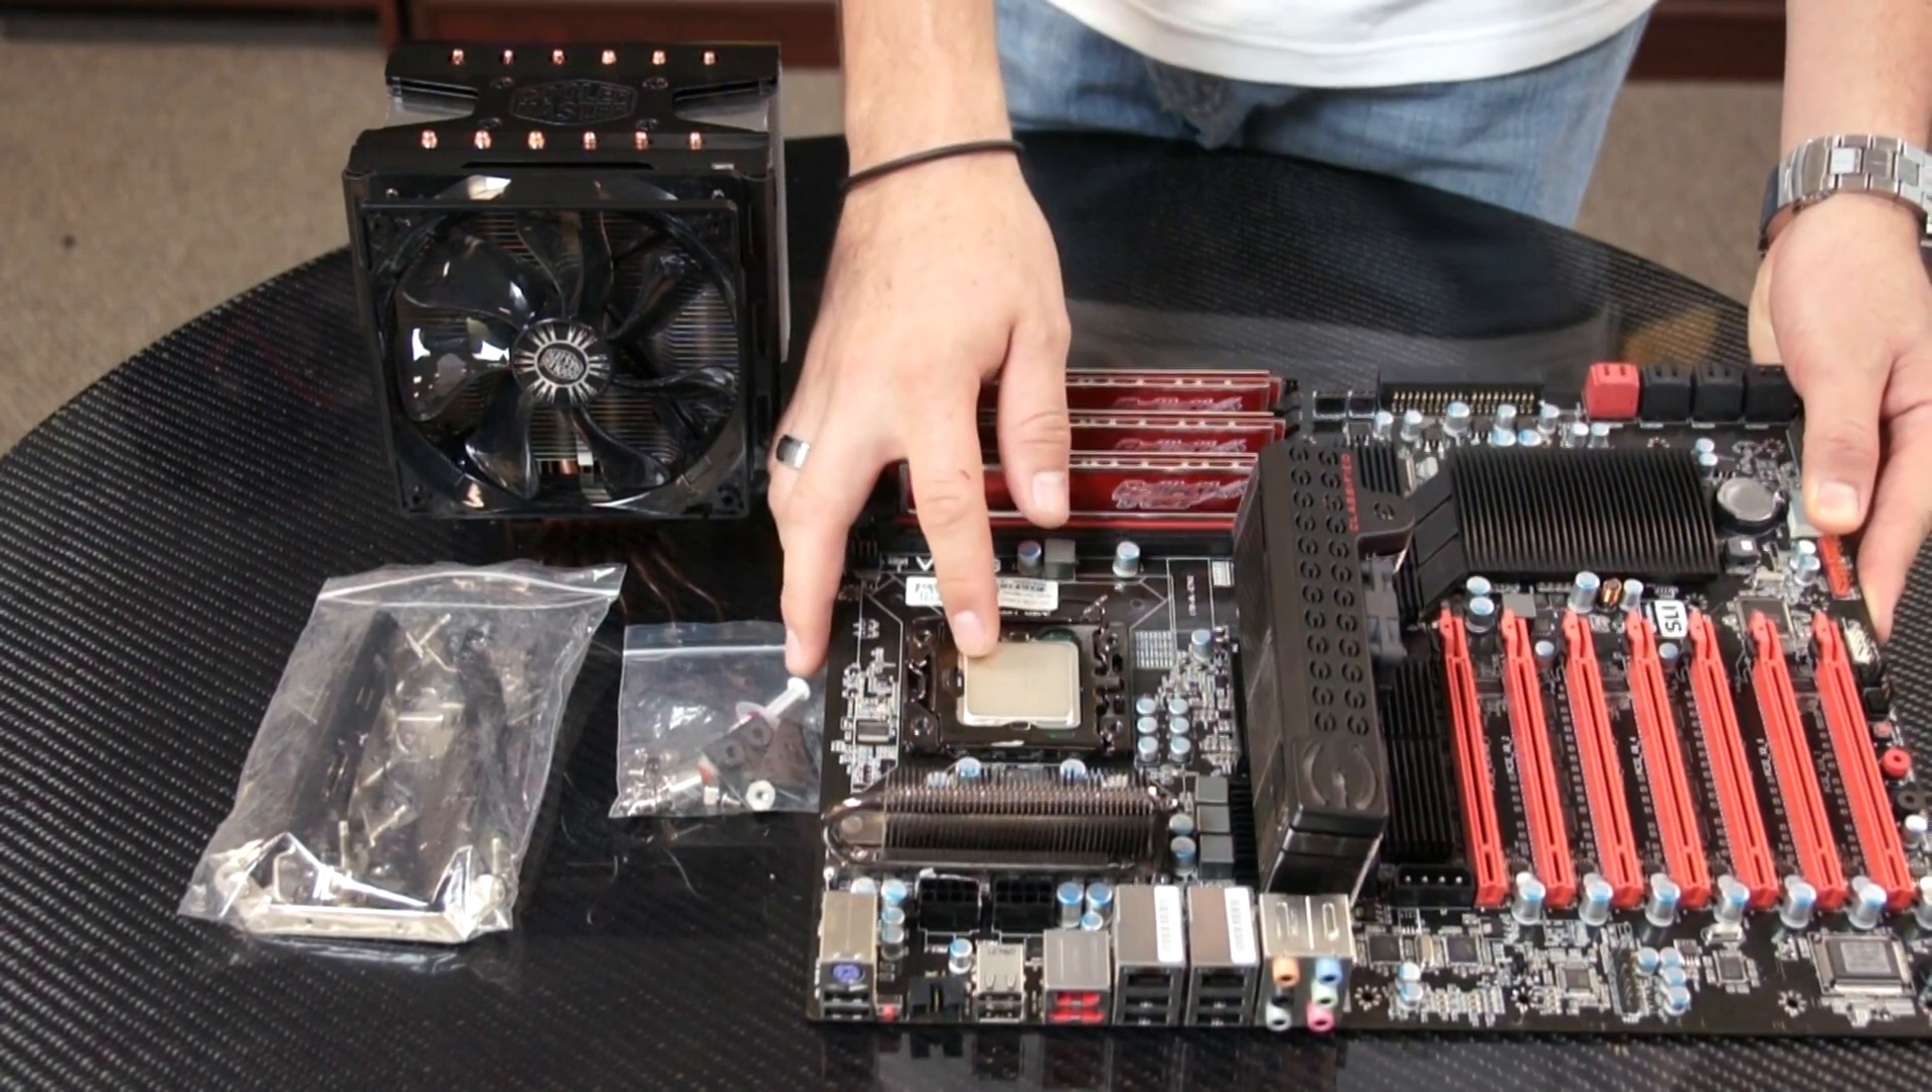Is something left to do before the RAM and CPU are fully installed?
No.